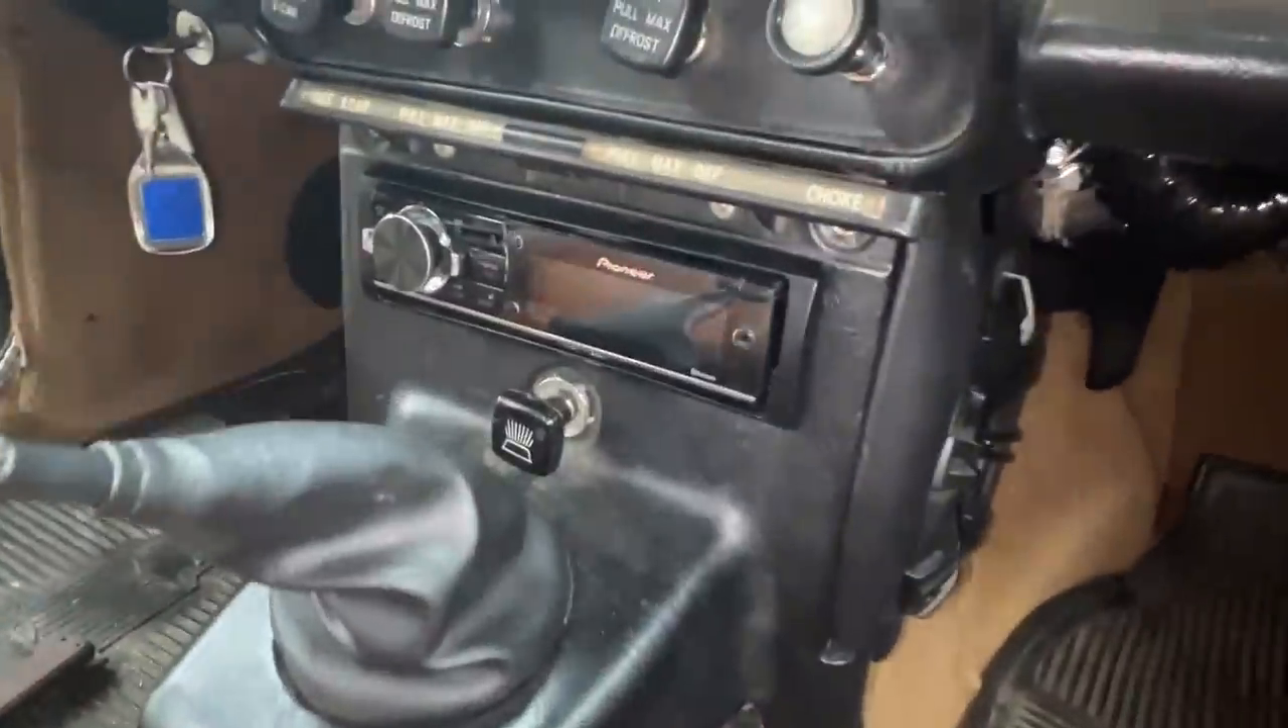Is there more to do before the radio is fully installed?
No.